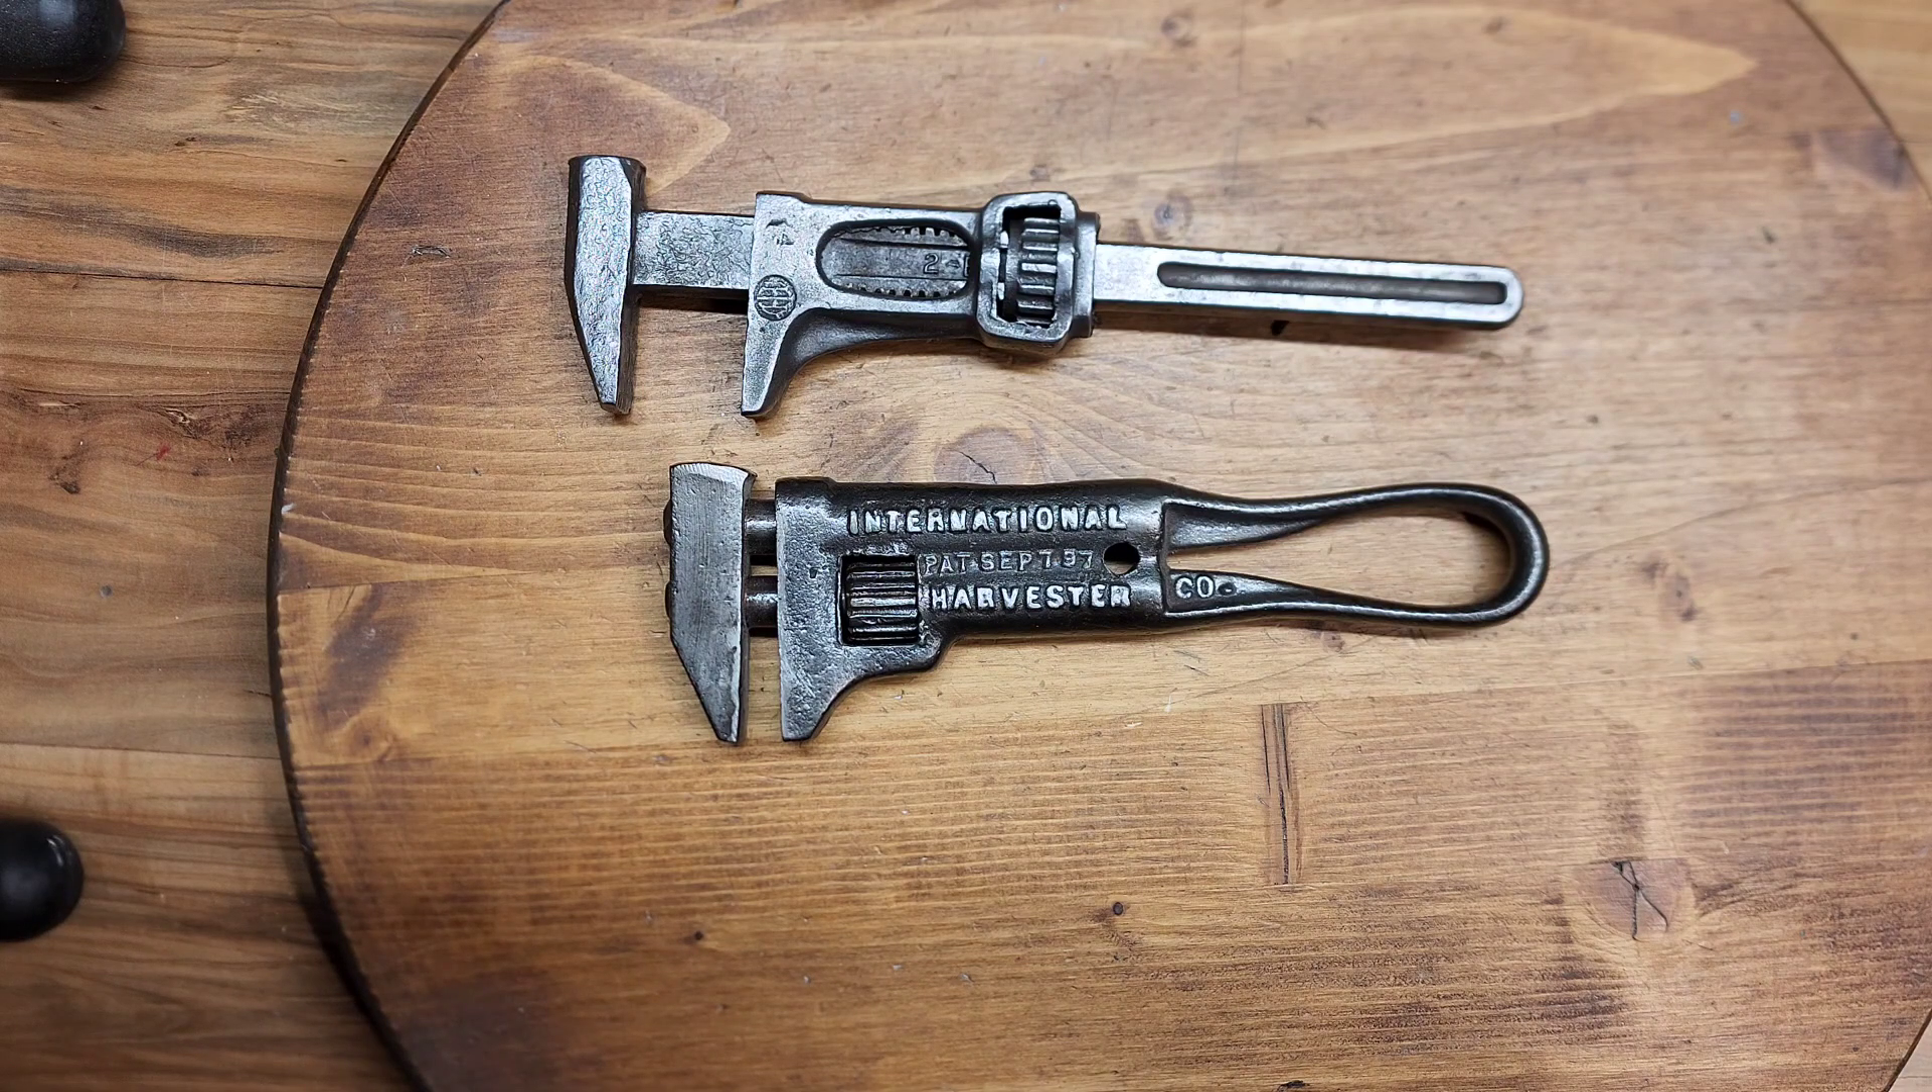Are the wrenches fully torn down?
No.